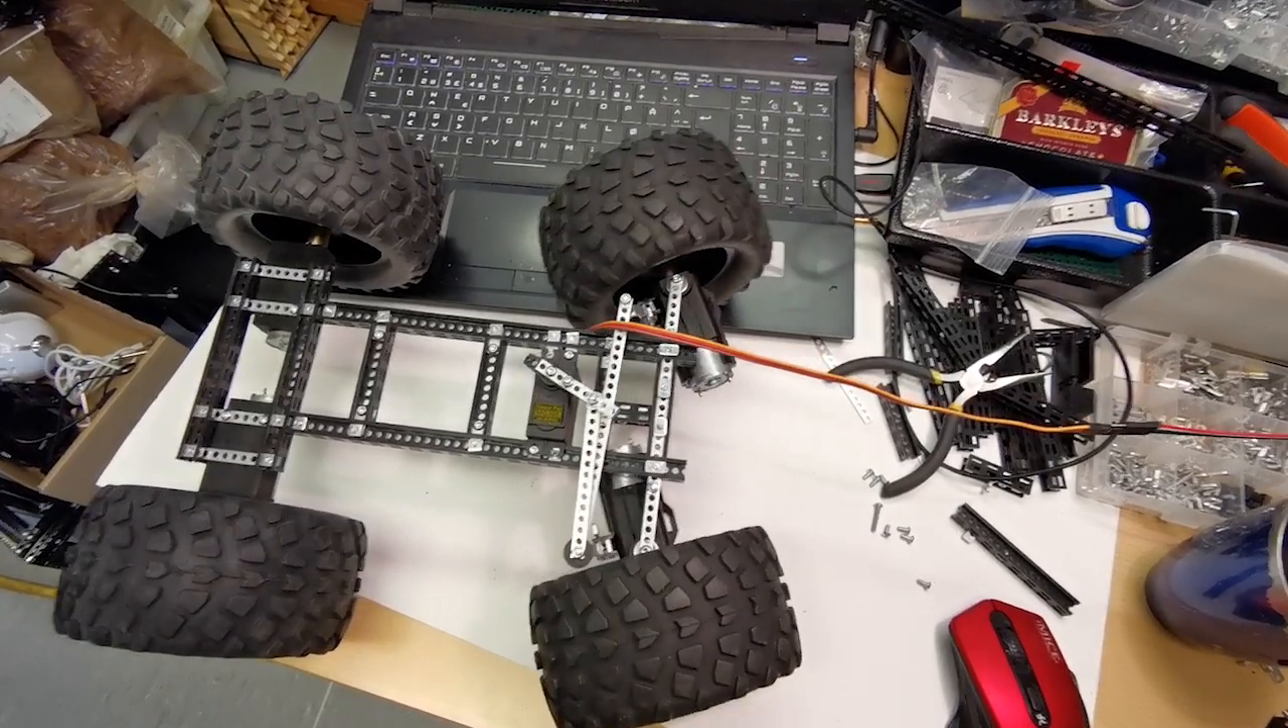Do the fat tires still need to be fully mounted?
No.